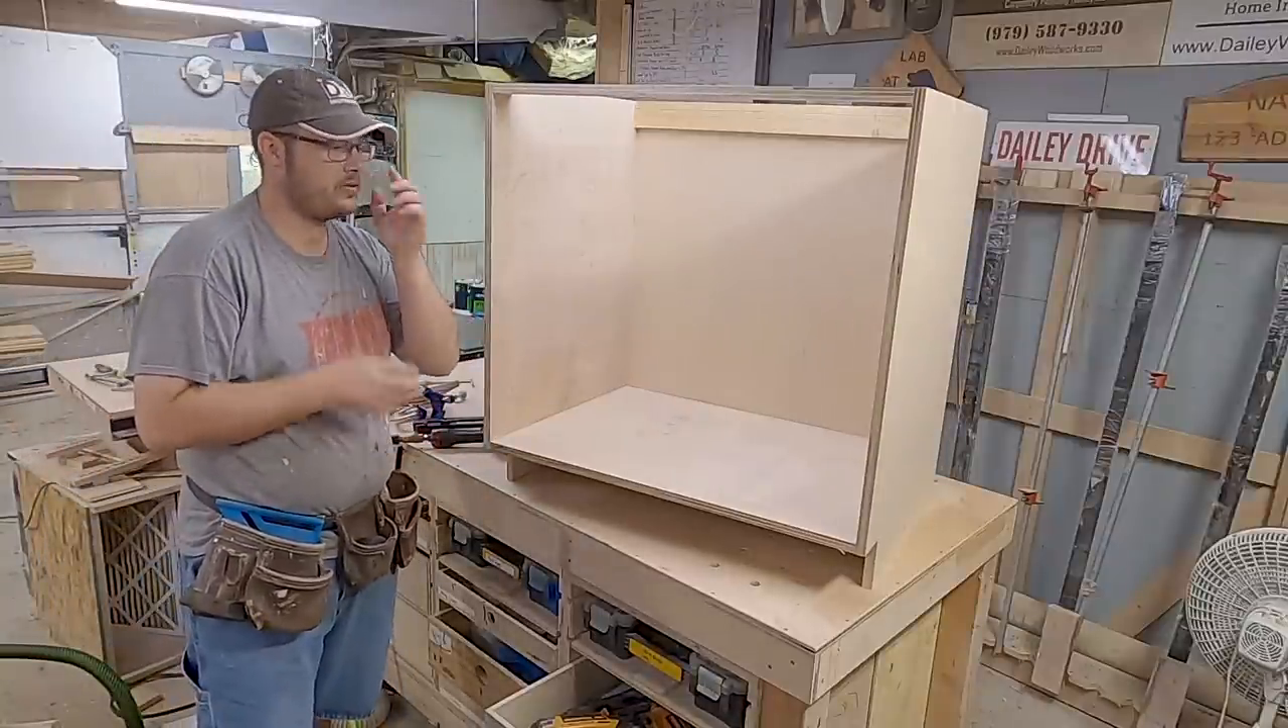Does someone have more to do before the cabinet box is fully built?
No.